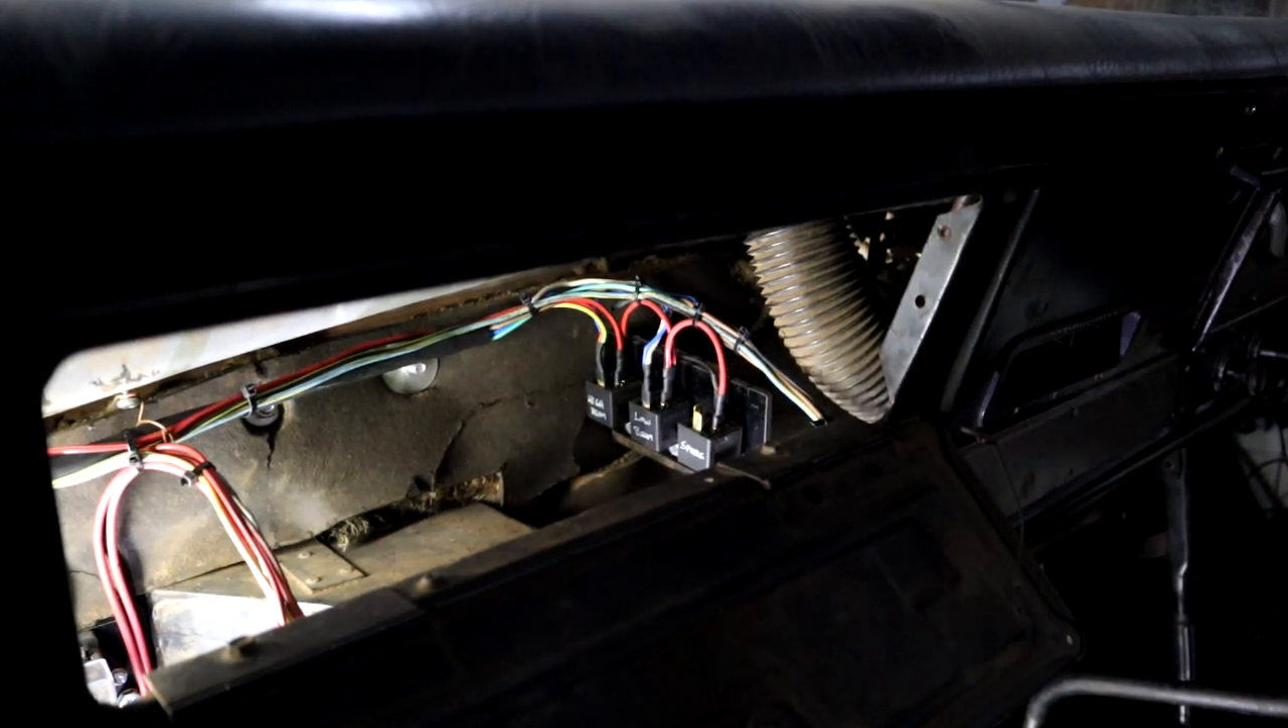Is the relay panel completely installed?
Yes.